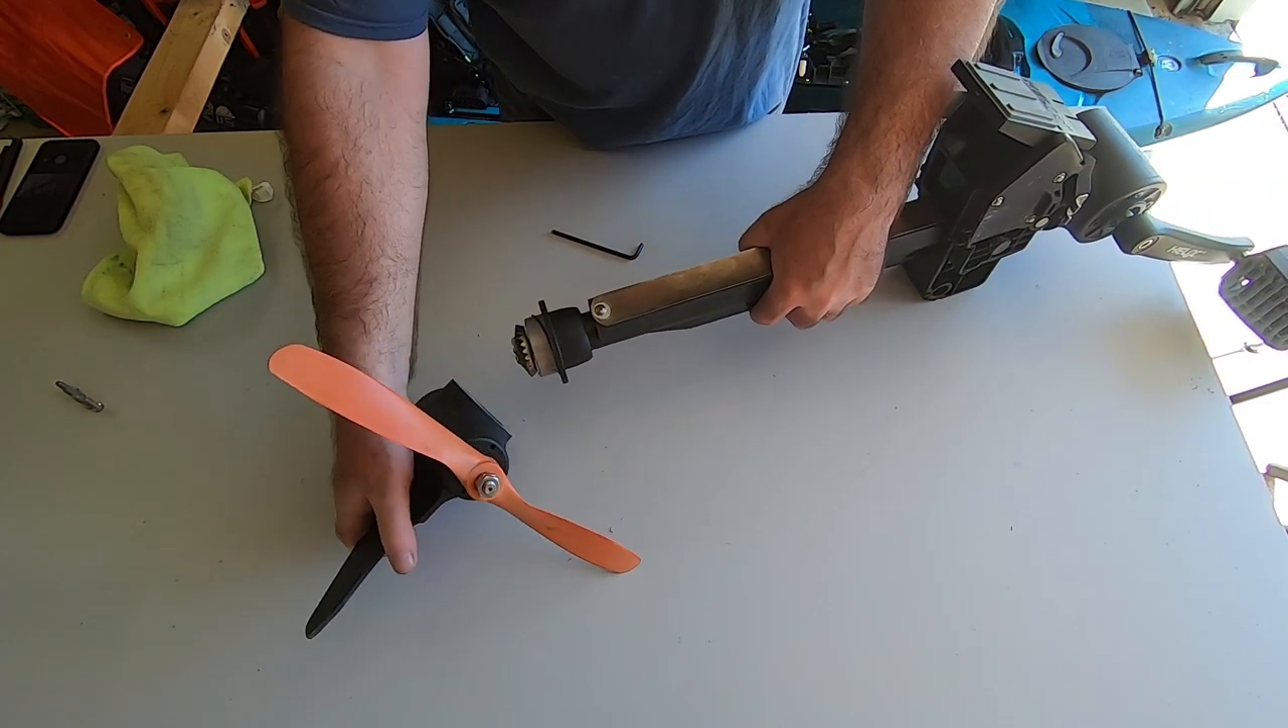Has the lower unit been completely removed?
Yes.